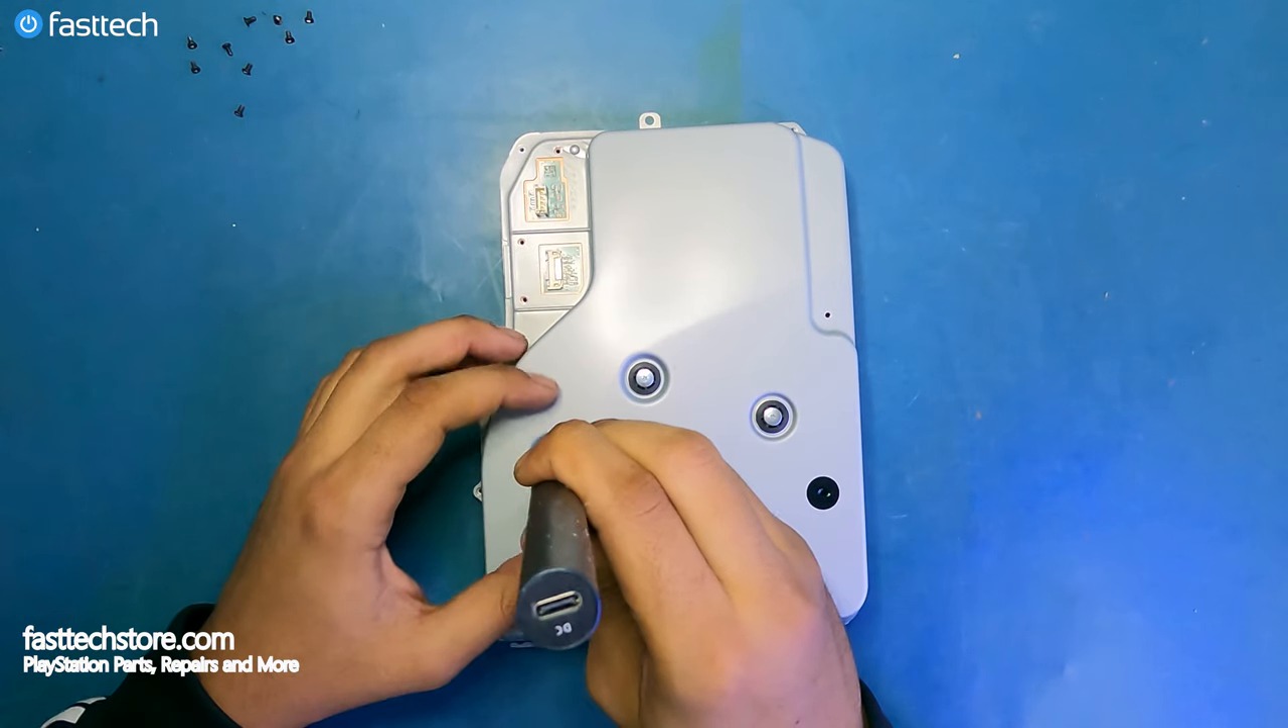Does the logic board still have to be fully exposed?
Yes.